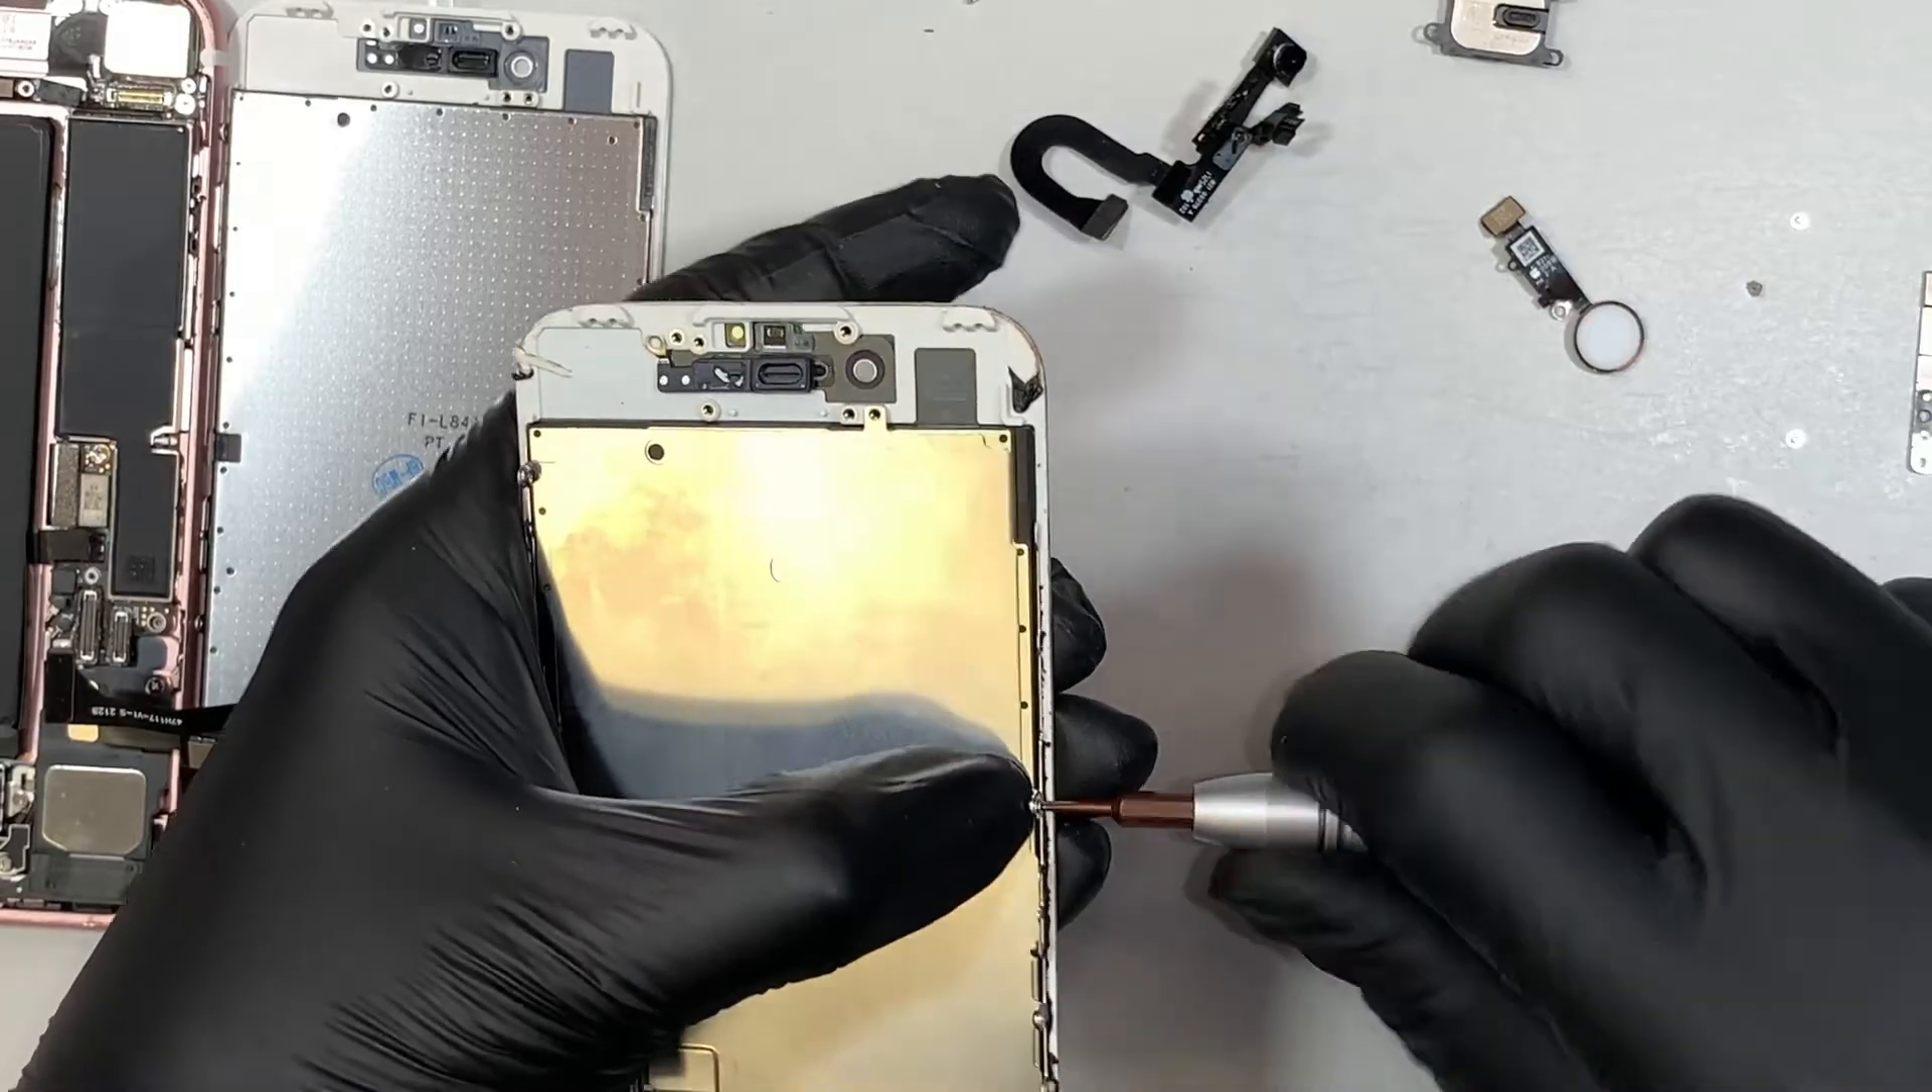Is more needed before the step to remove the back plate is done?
Yes.